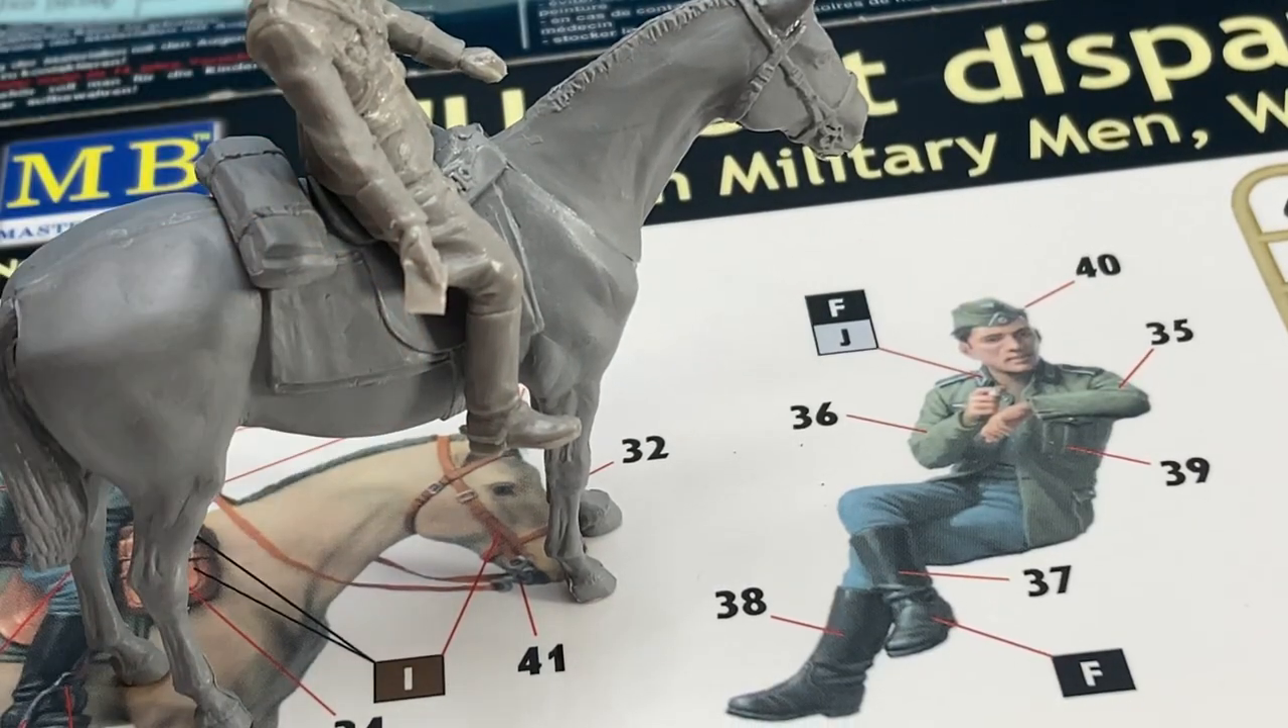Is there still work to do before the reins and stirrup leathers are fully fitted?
Yes.